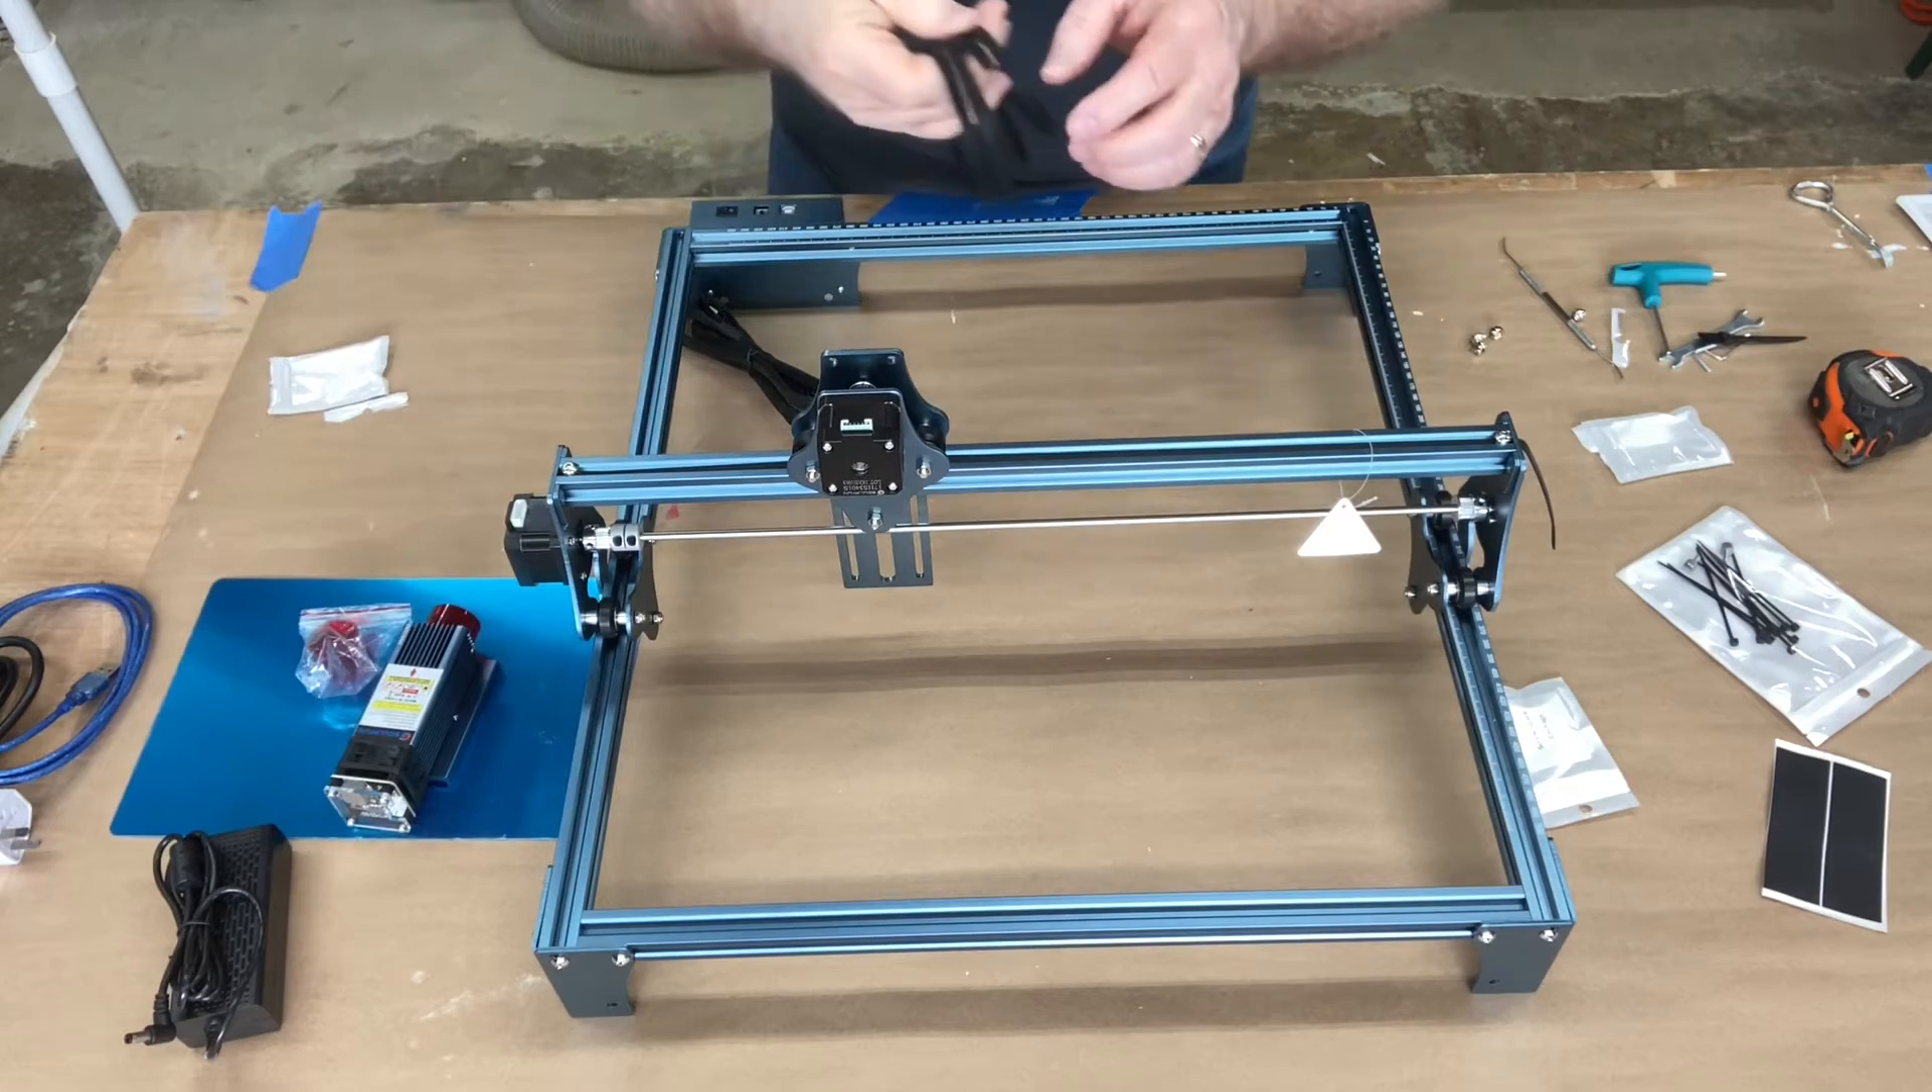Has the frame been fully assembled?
Yes.